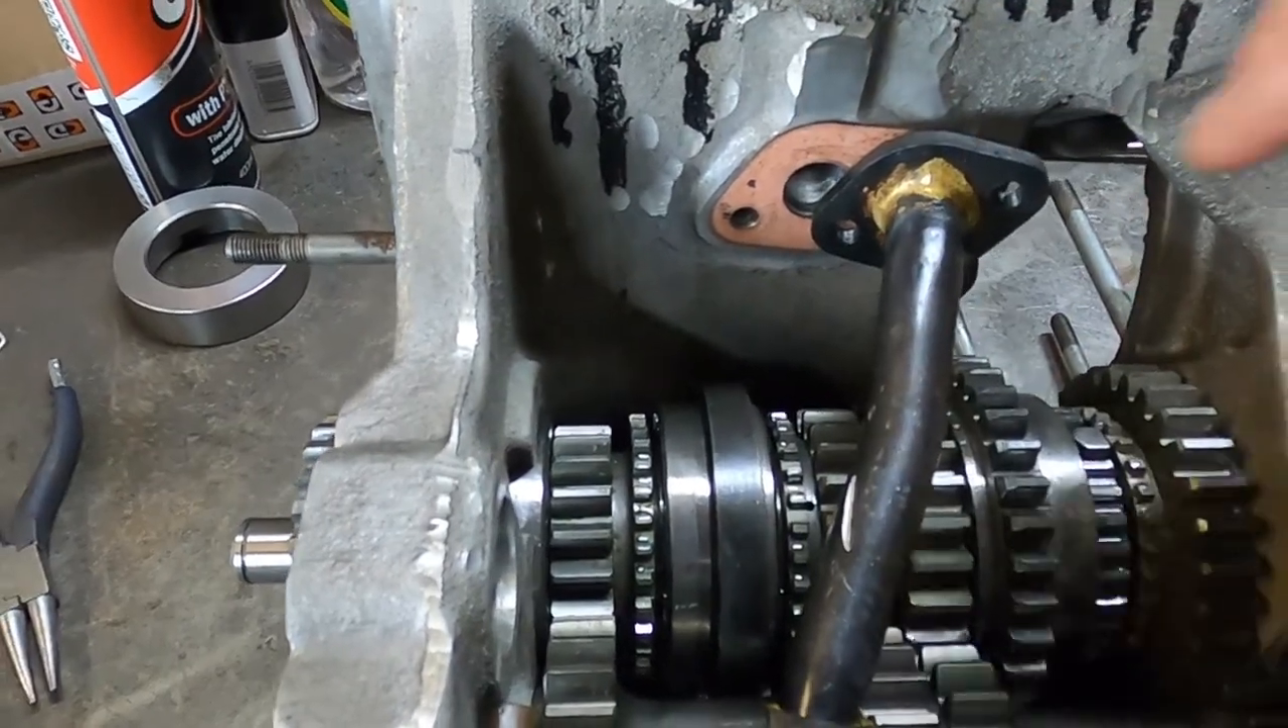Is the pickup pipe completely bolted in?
No.